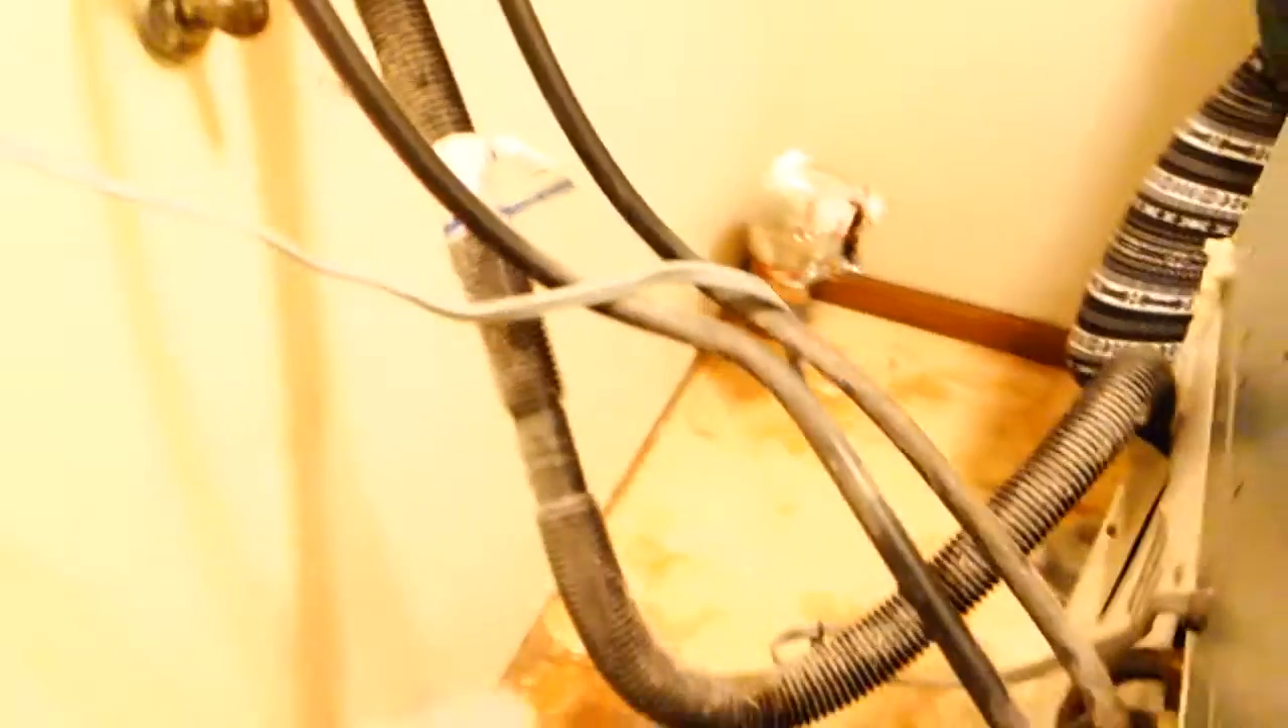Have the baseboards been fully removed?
No.